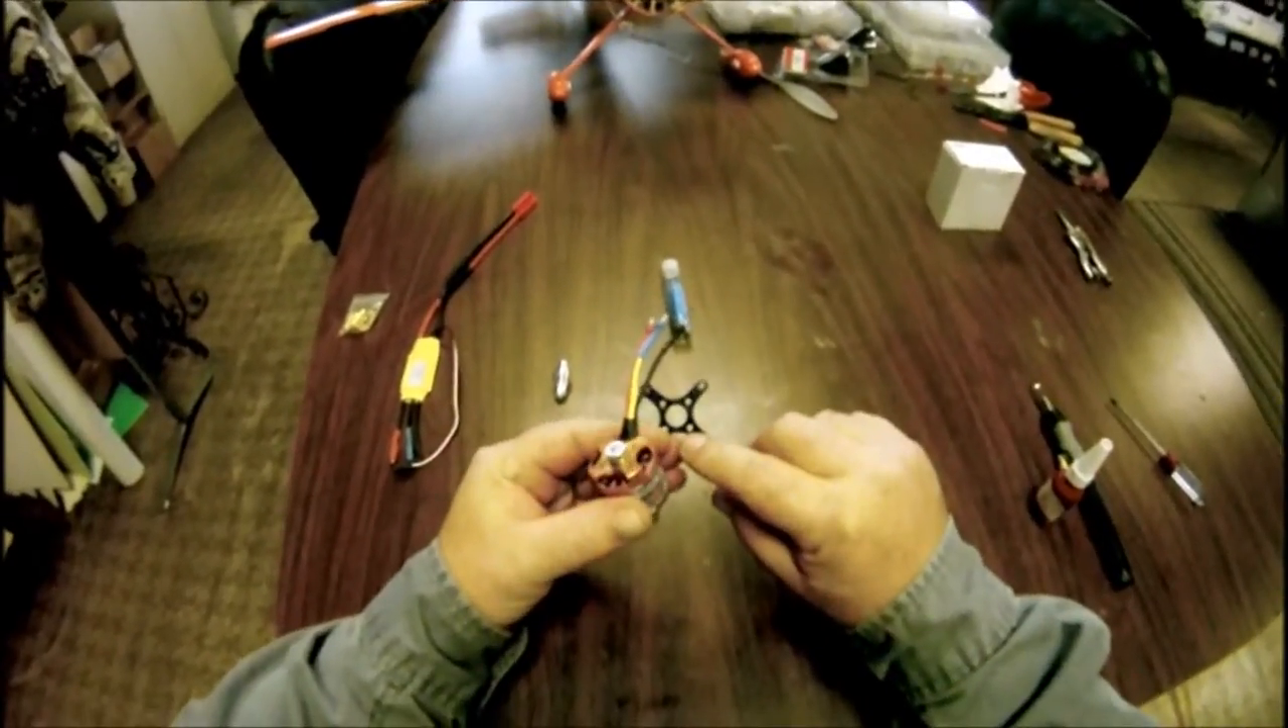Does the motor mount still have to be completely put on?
Yes.